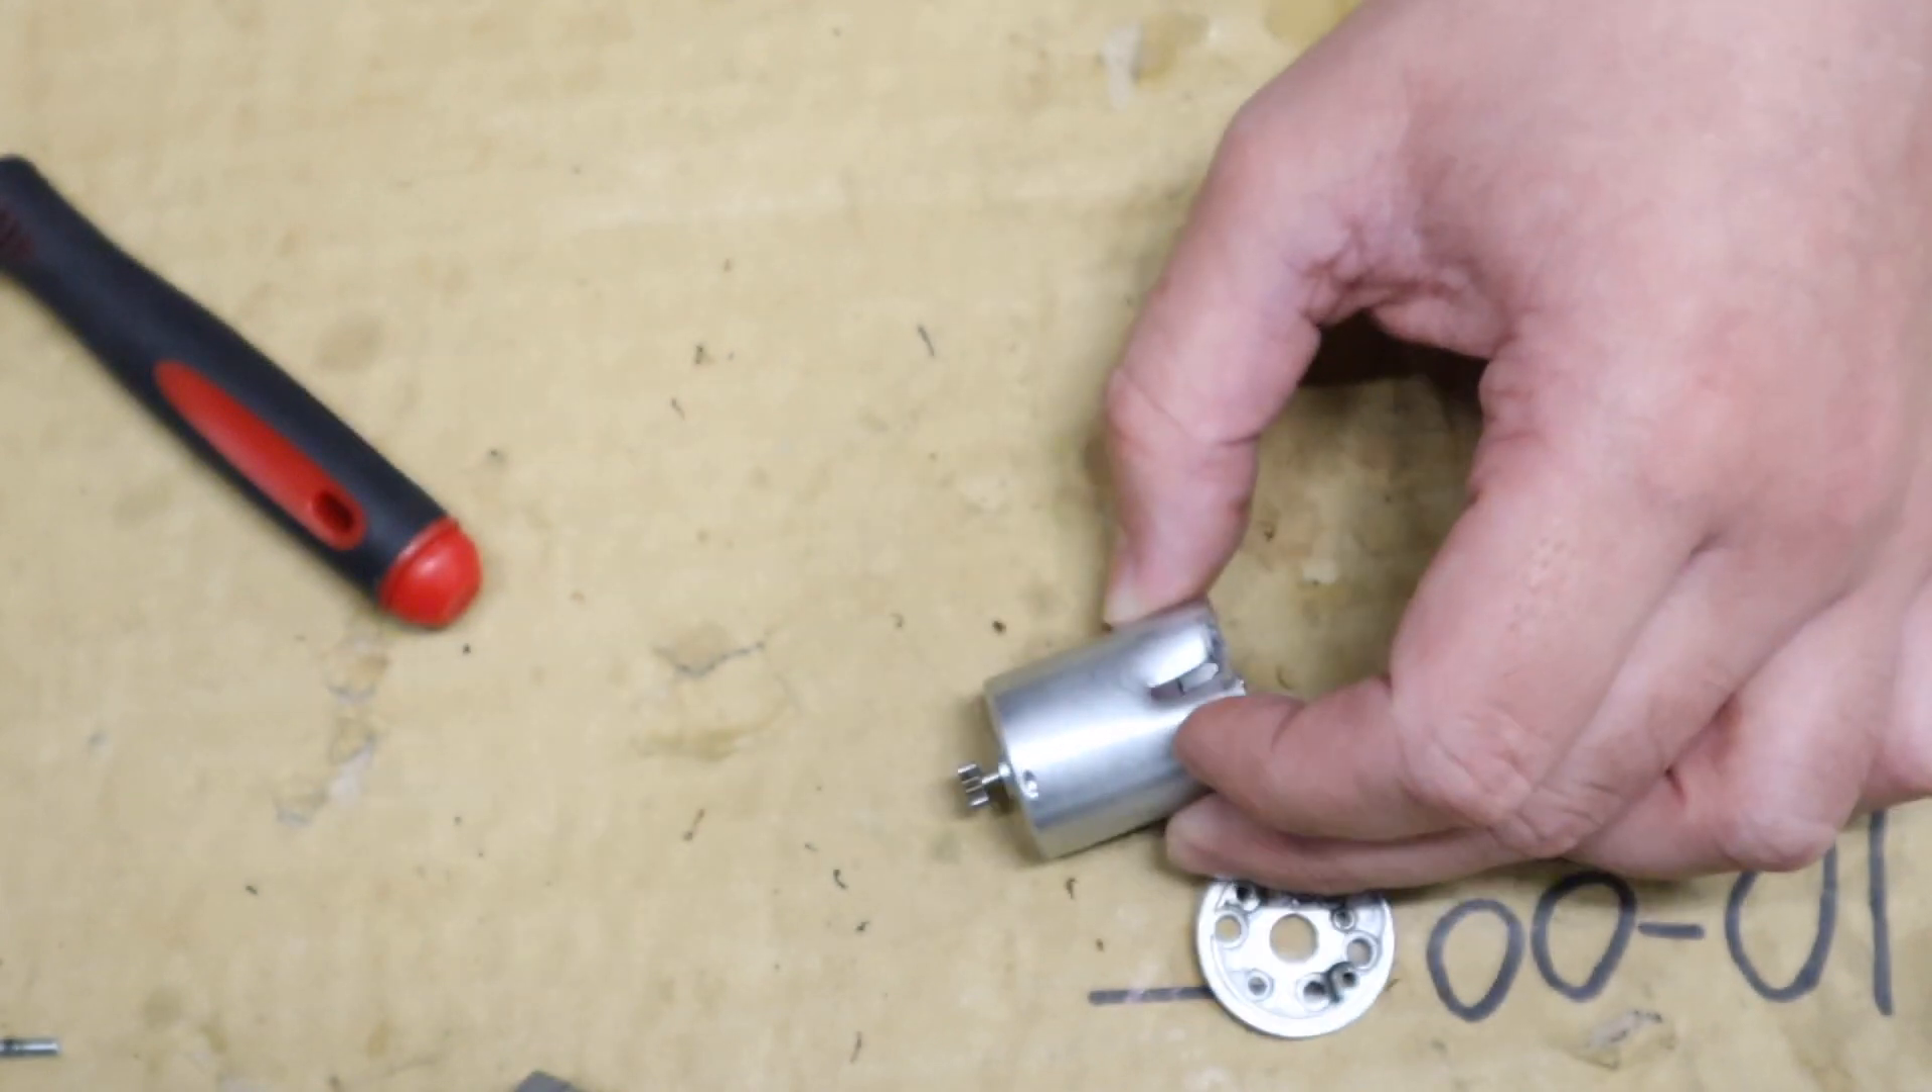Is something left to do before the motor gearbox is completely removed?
No.